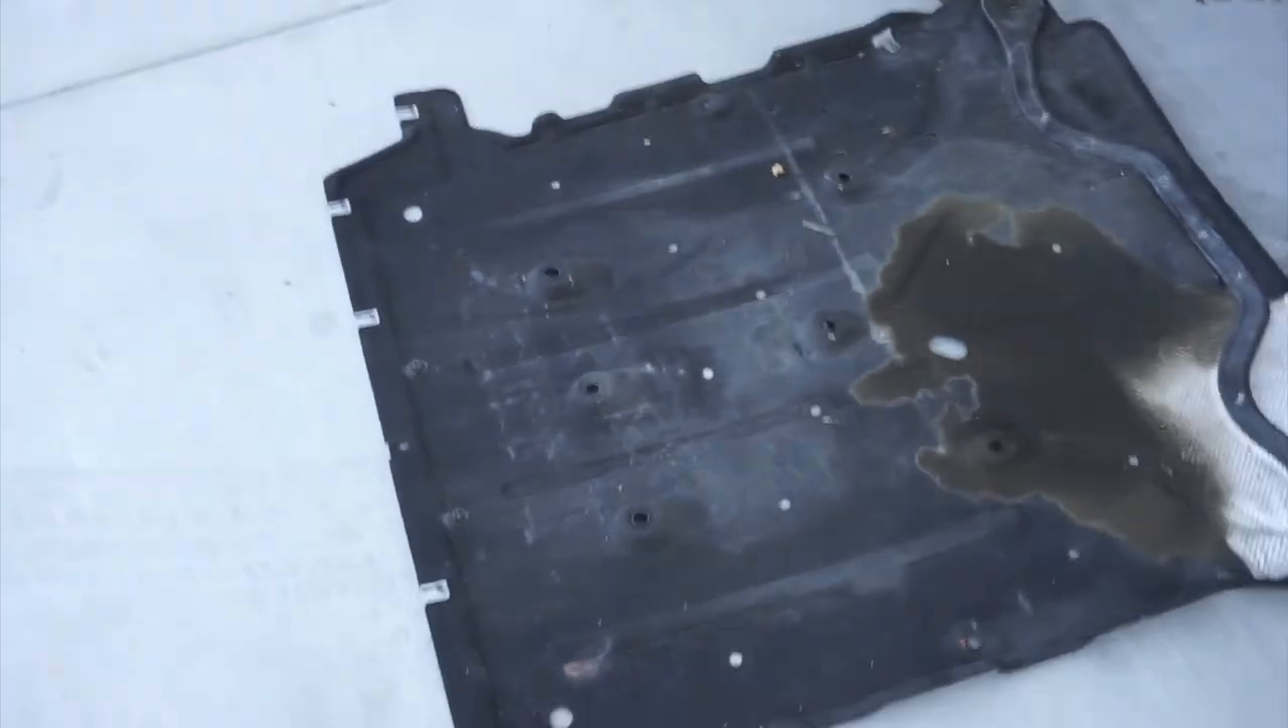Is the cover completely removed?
Yes.